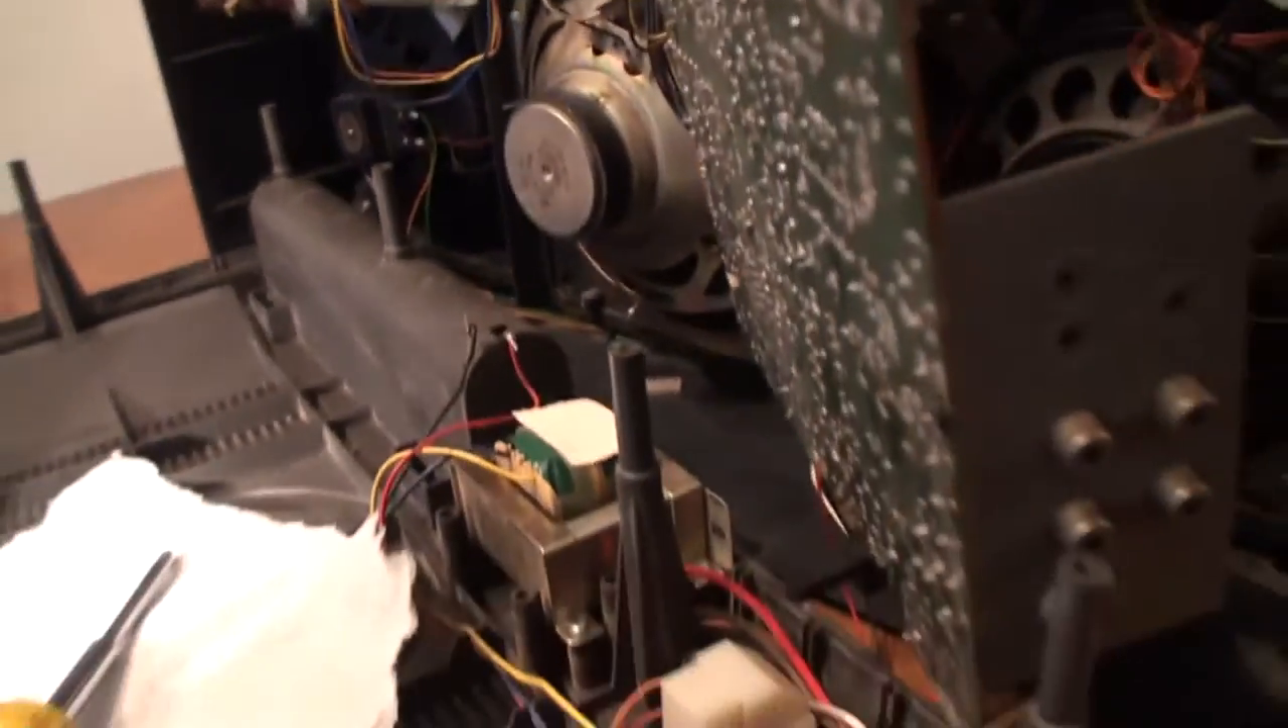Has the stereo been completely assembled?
No.